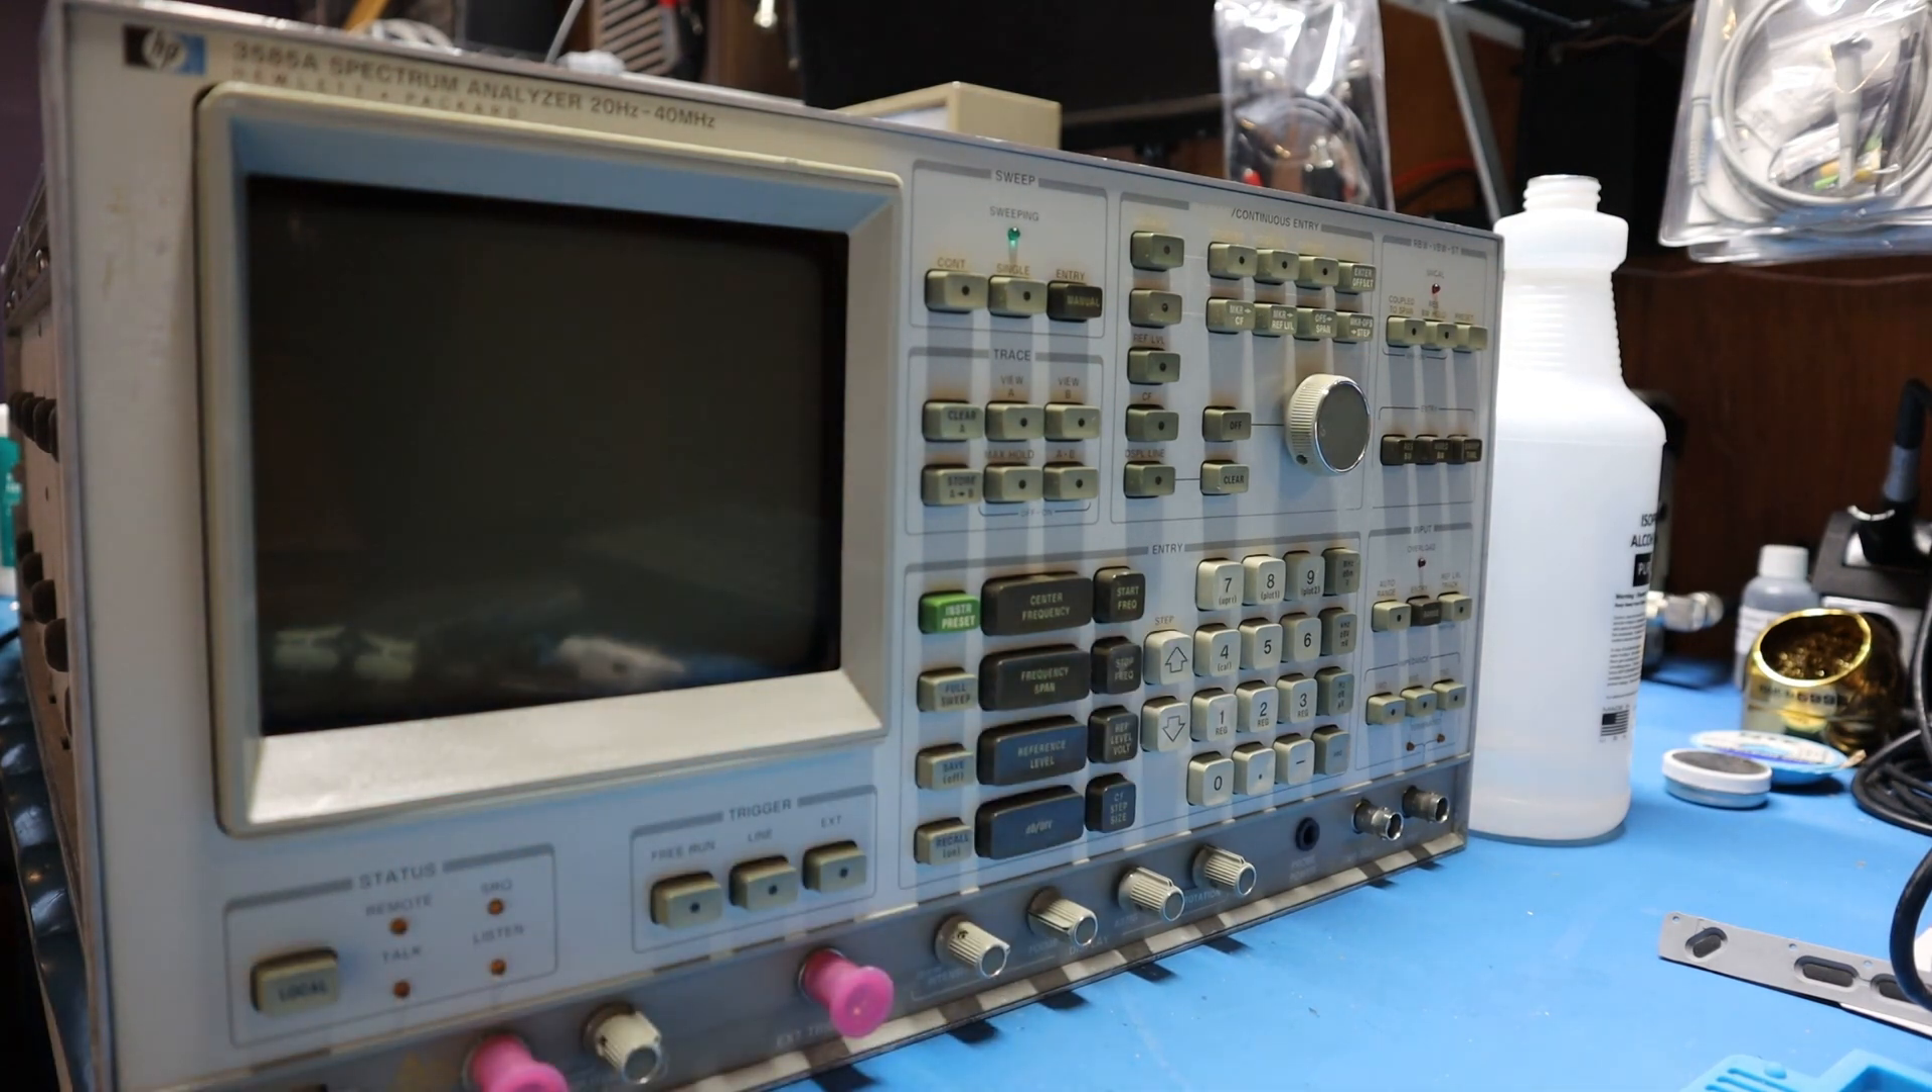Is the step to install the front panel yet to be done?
No.